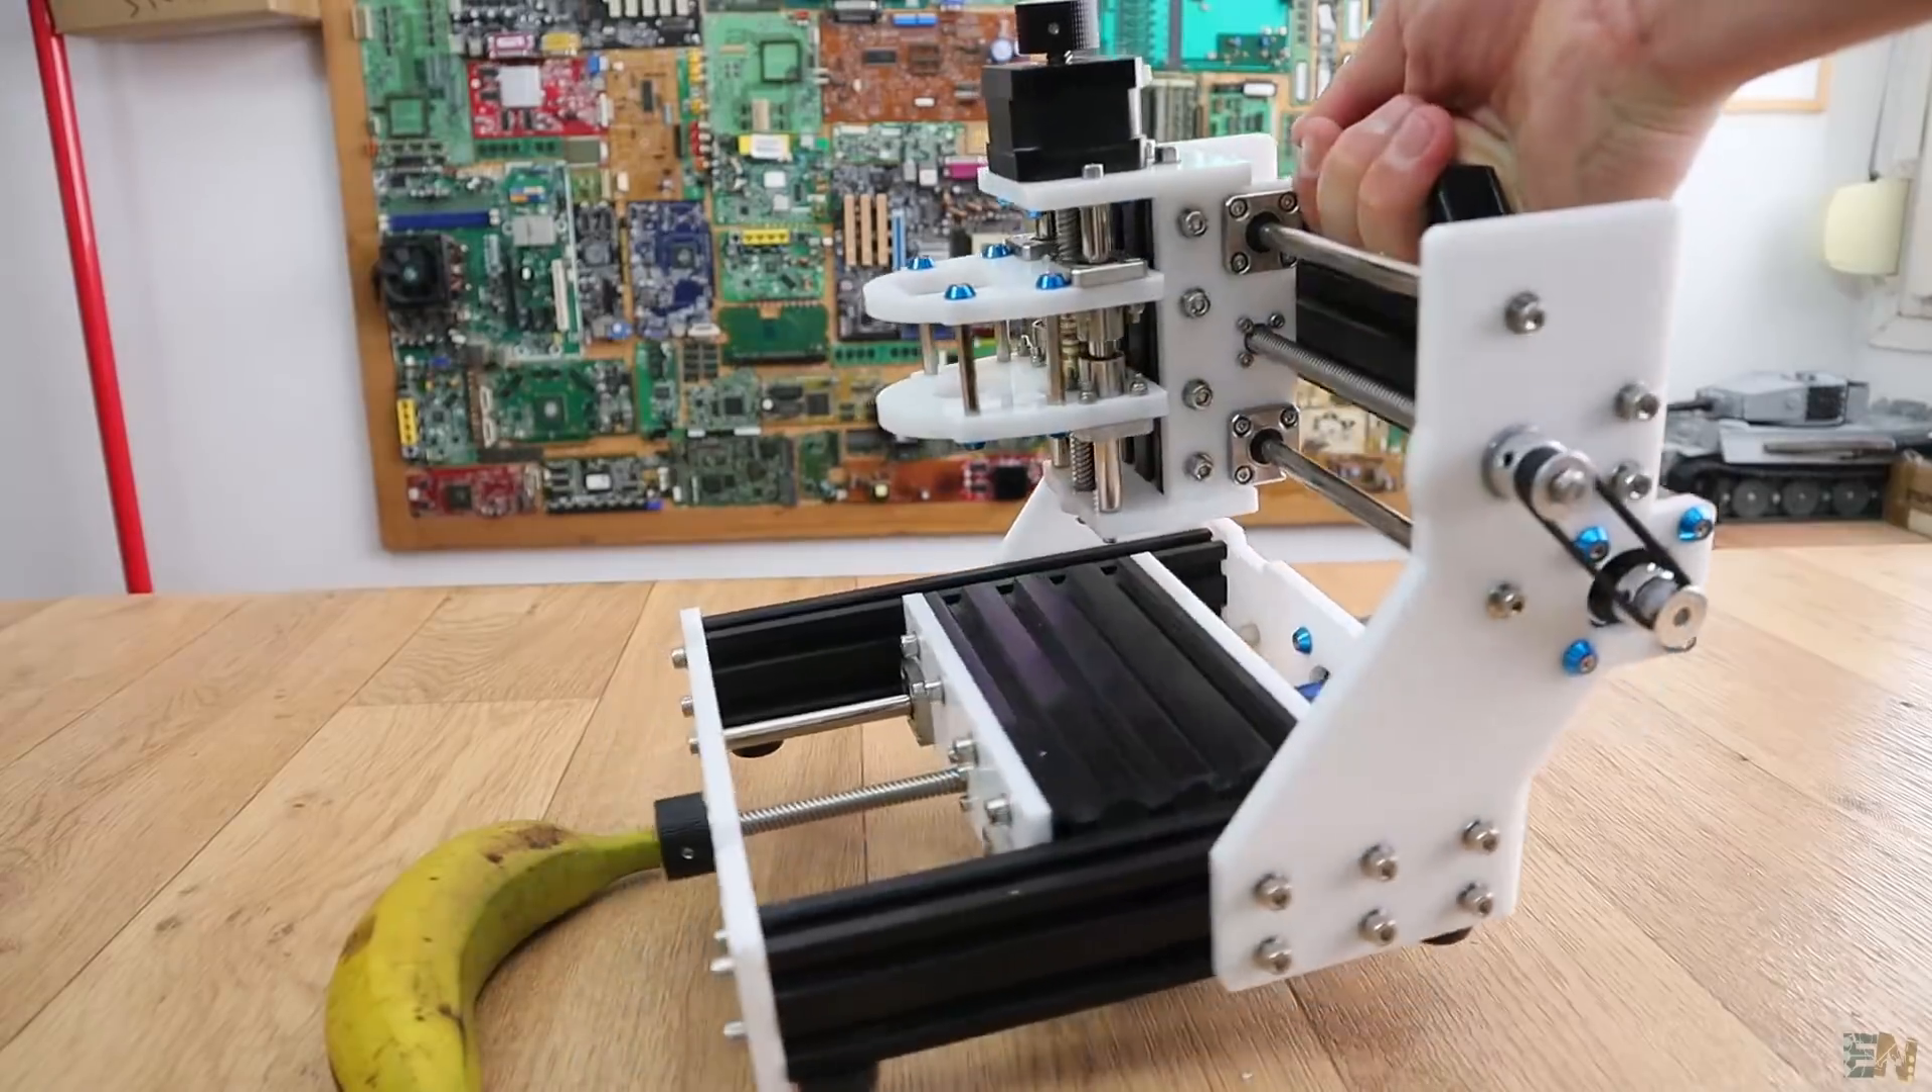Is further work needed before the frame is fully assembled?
No.